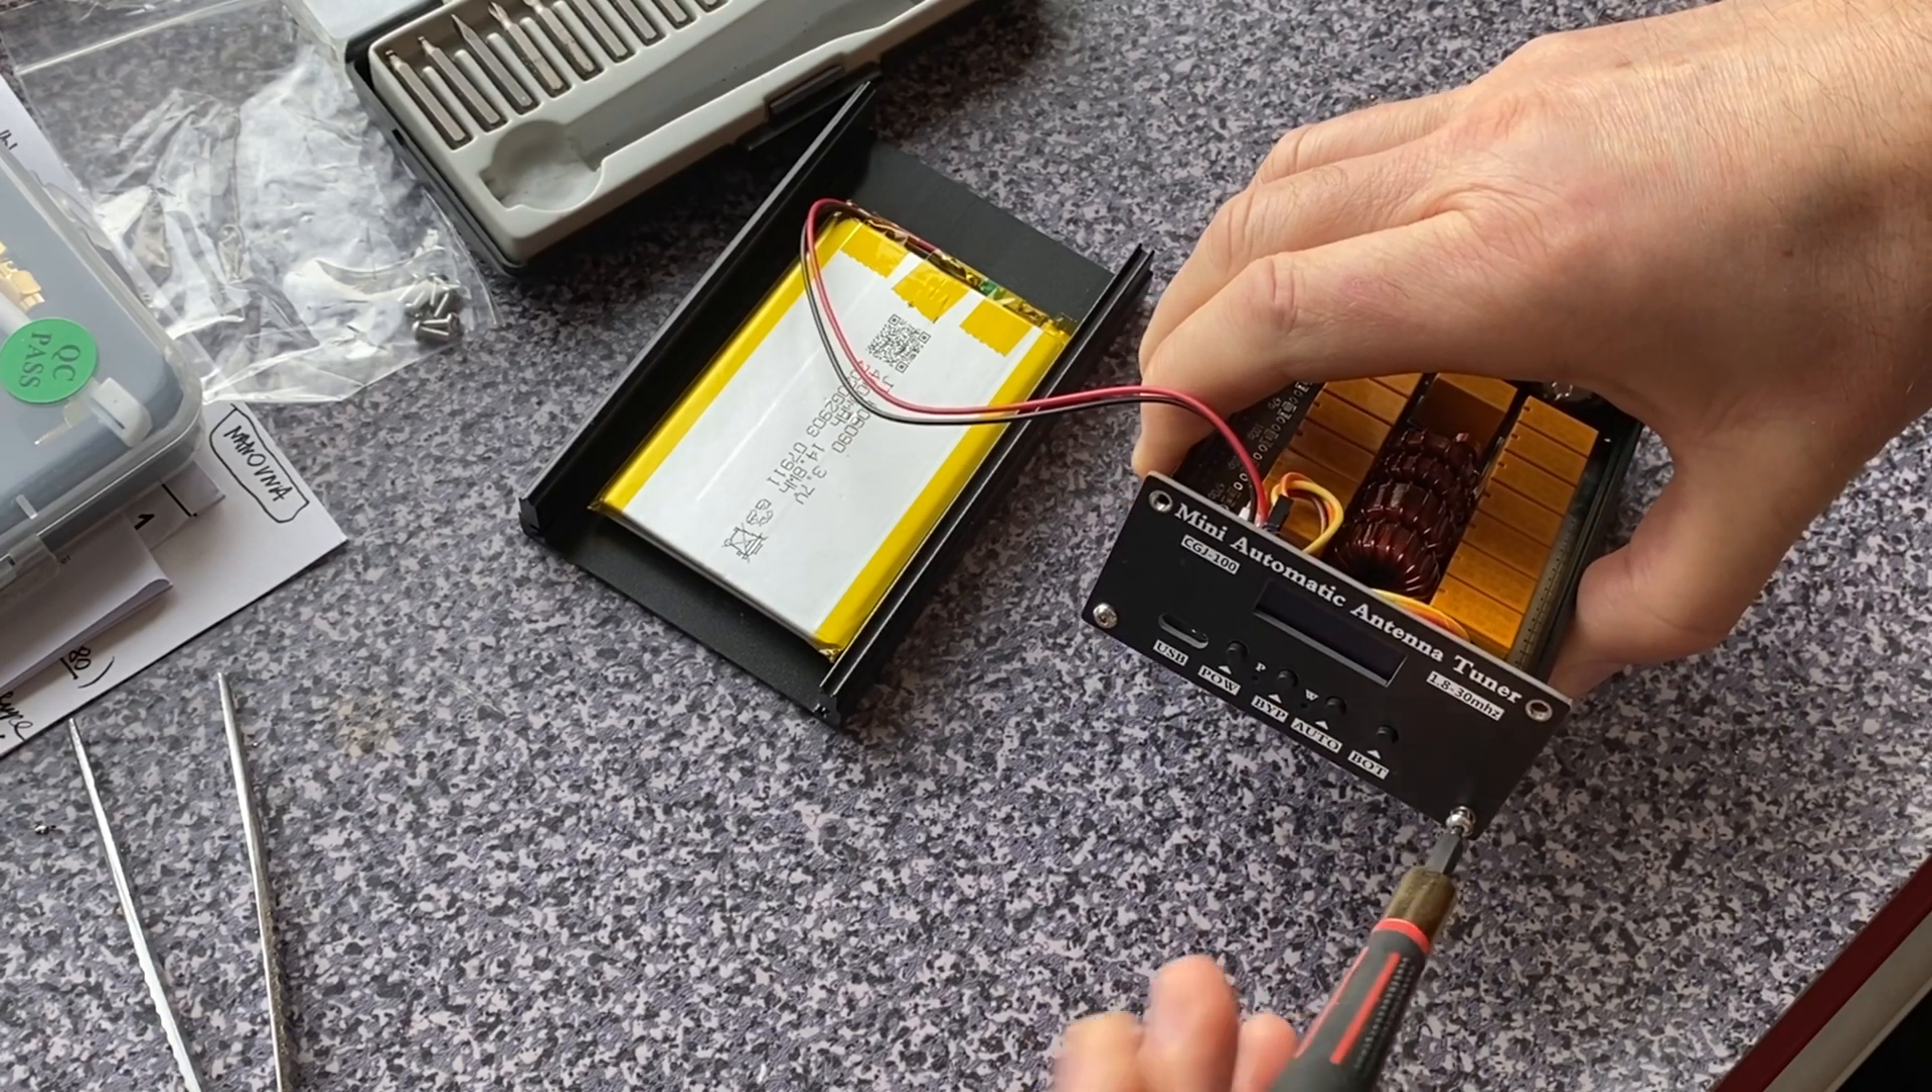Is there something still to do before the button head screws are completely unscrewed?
Yes.